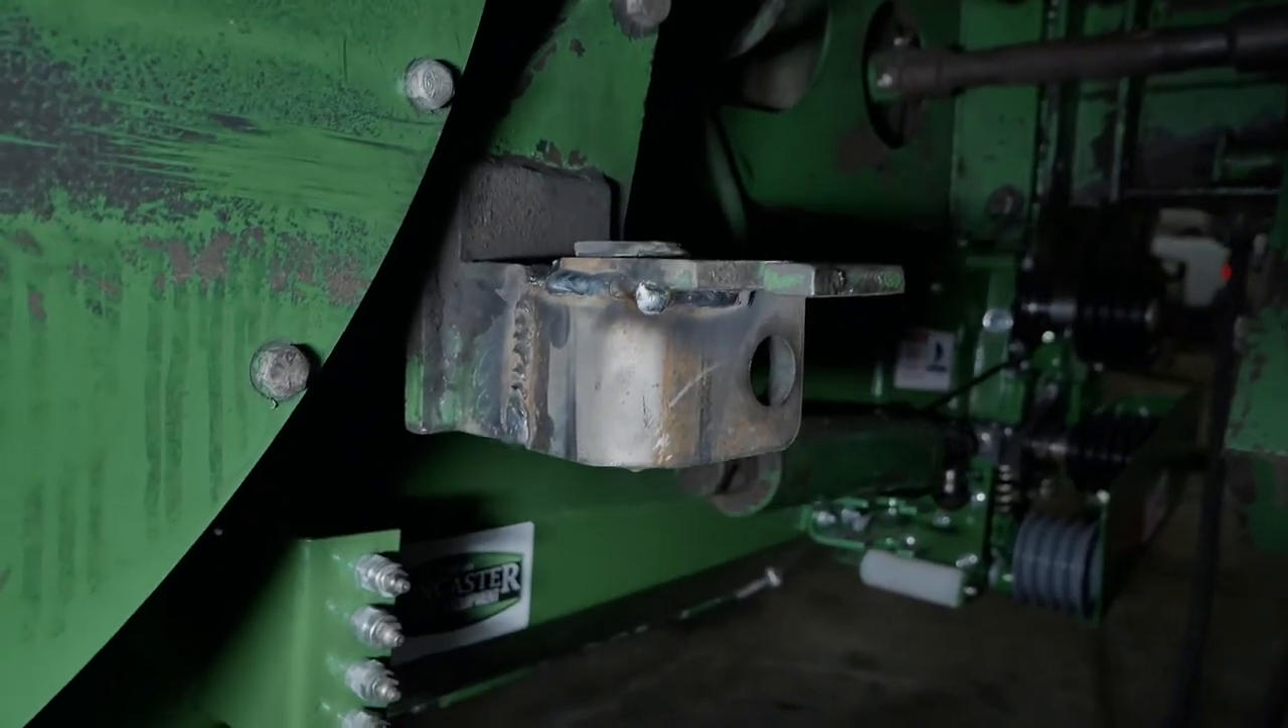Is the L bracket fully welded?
Yes.